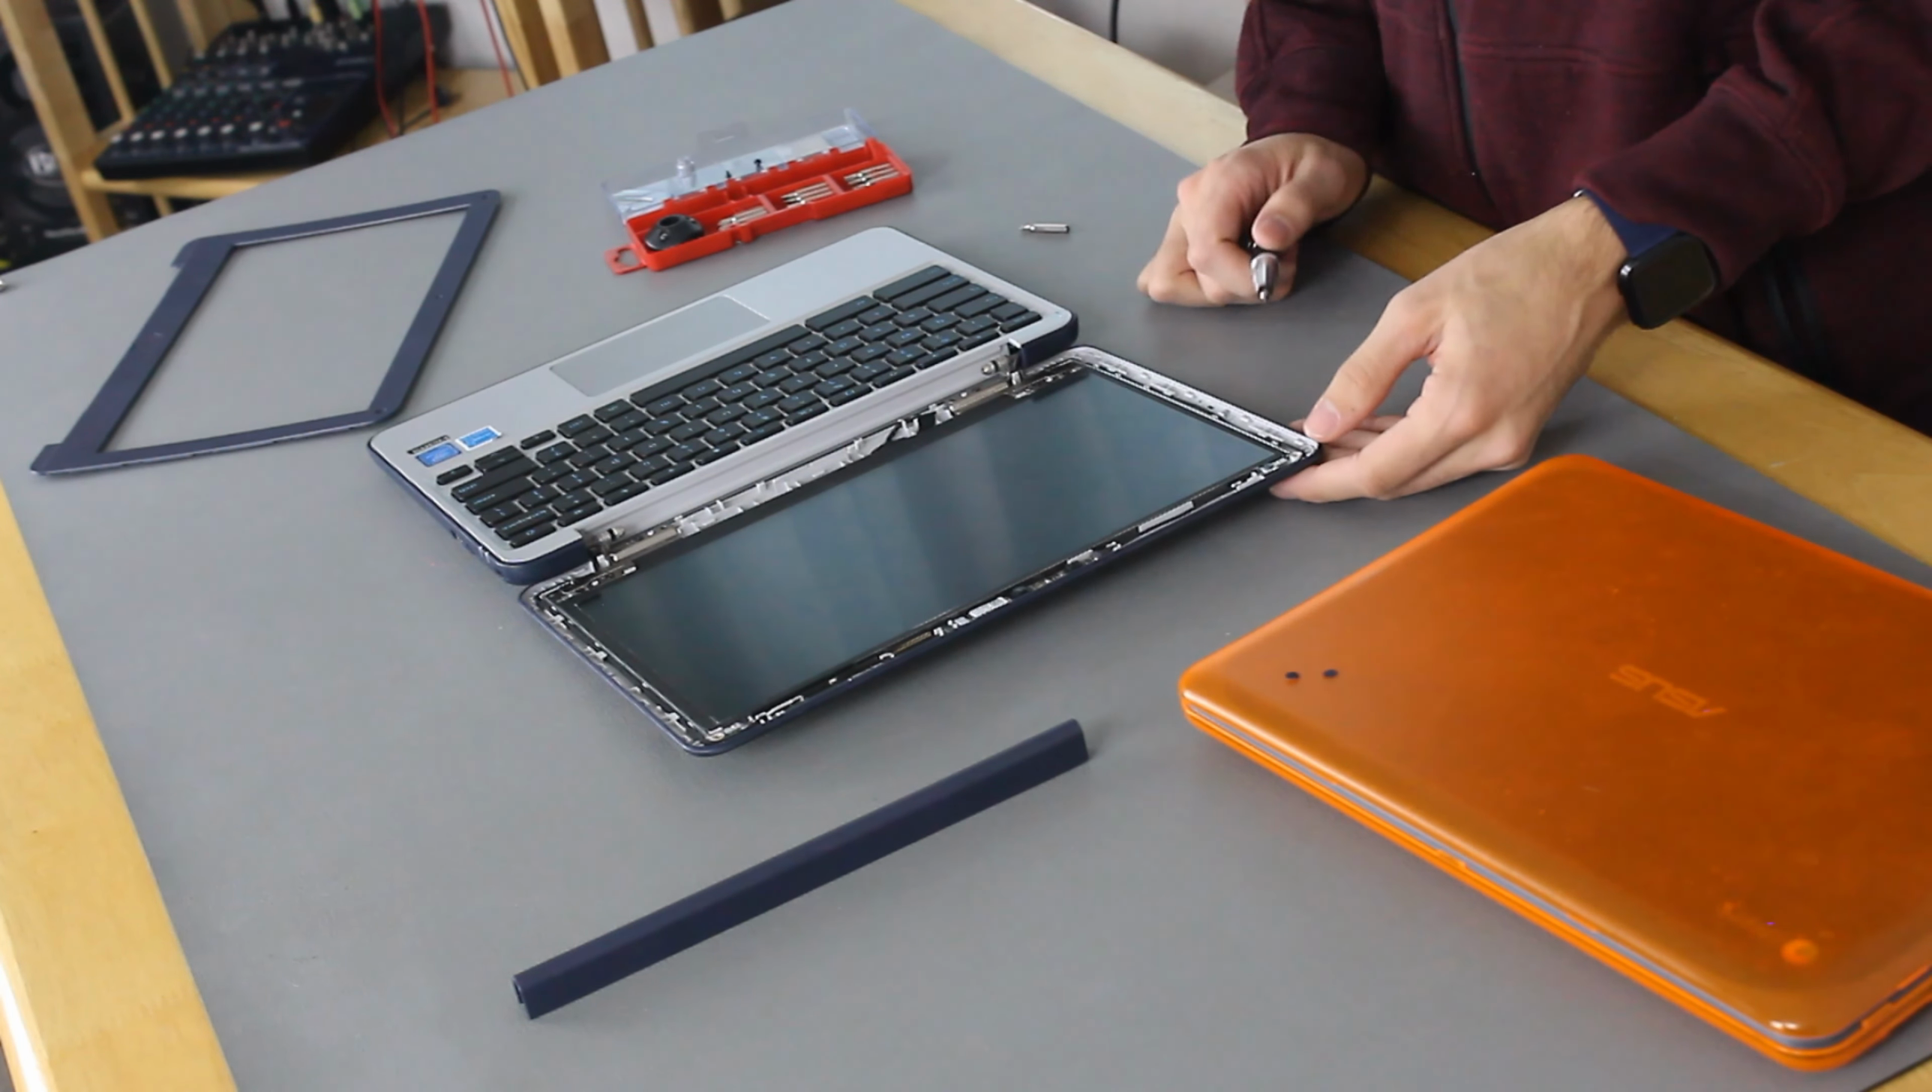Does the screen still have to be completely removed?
Yes.